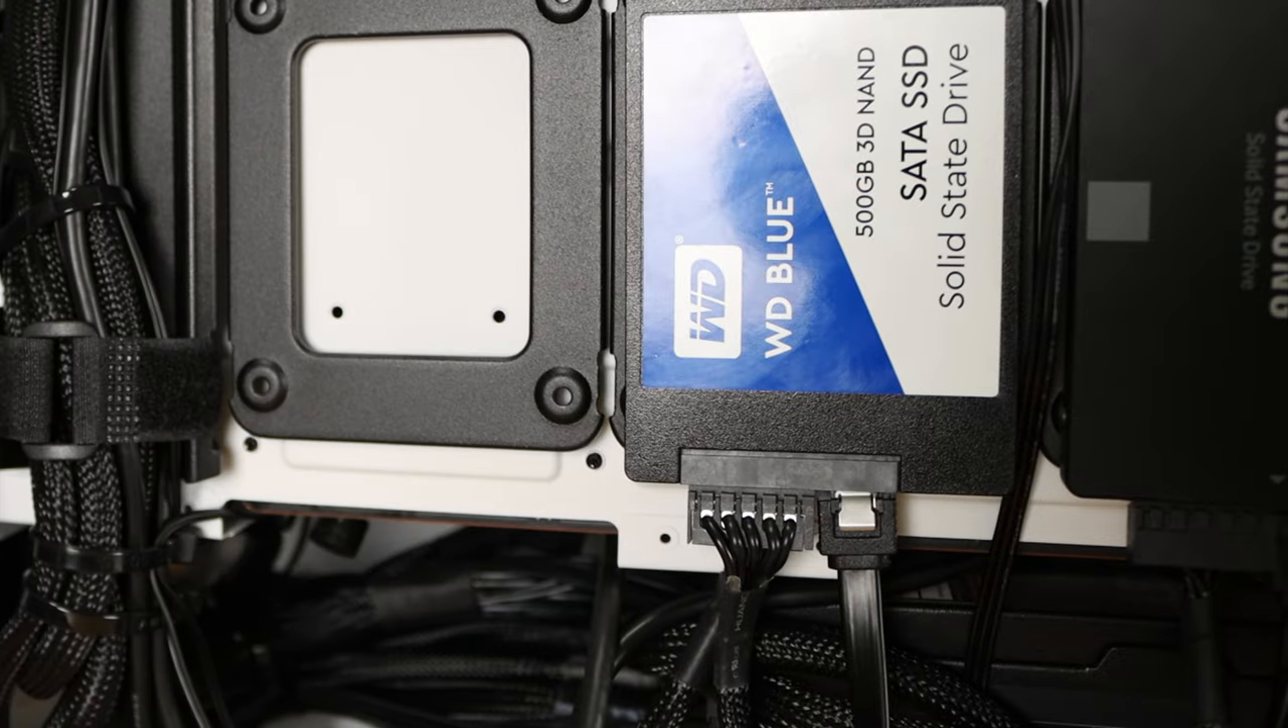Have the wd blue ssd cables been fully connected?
Yes.